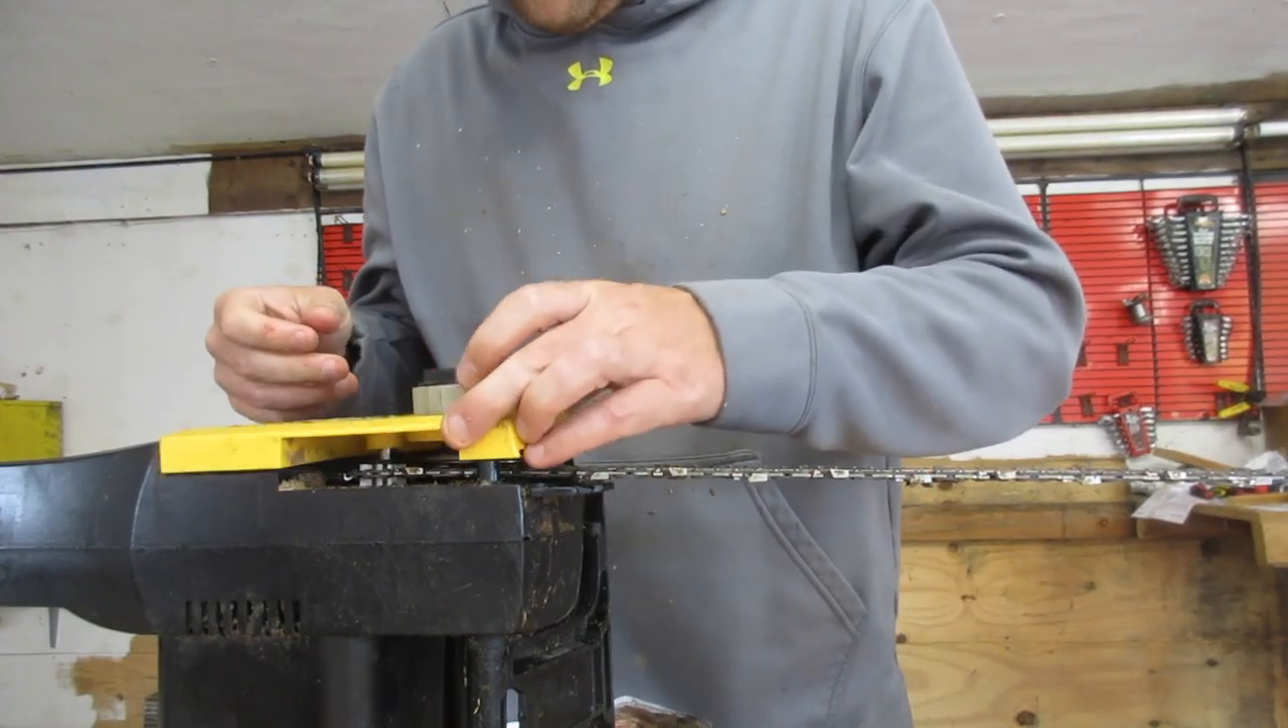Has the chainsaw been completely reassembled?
No.